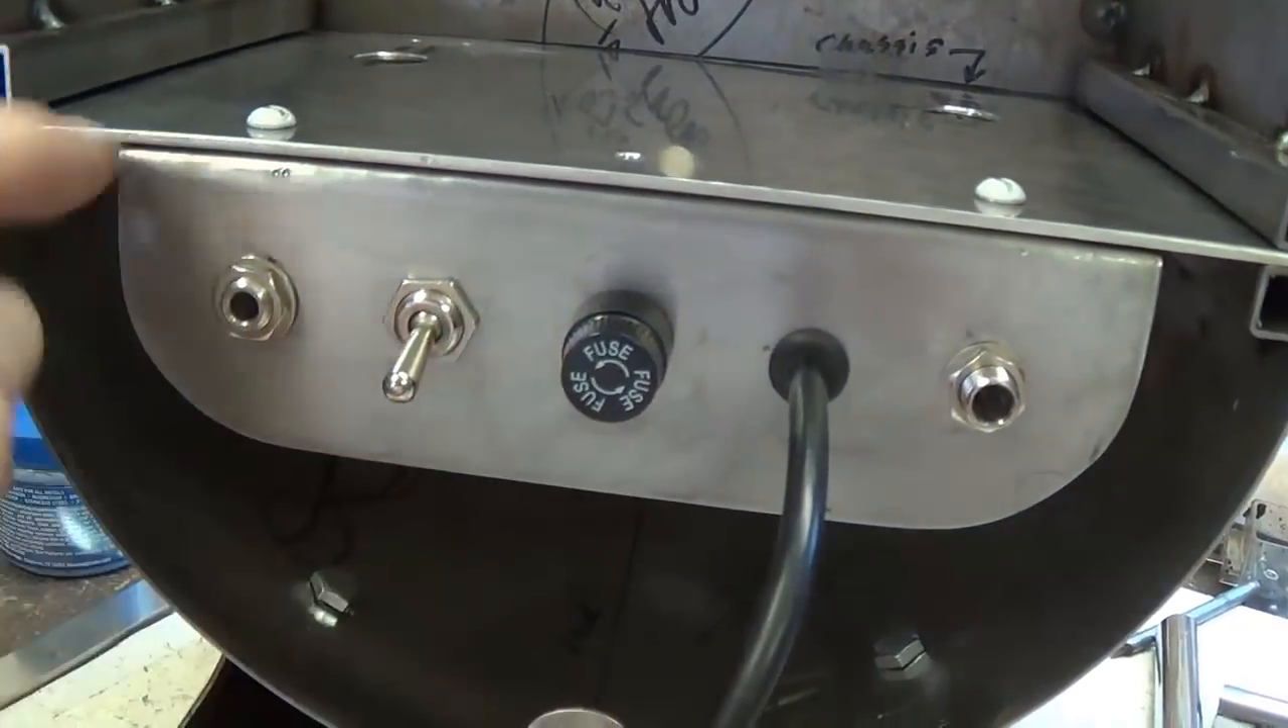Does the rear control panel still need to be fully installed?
No.